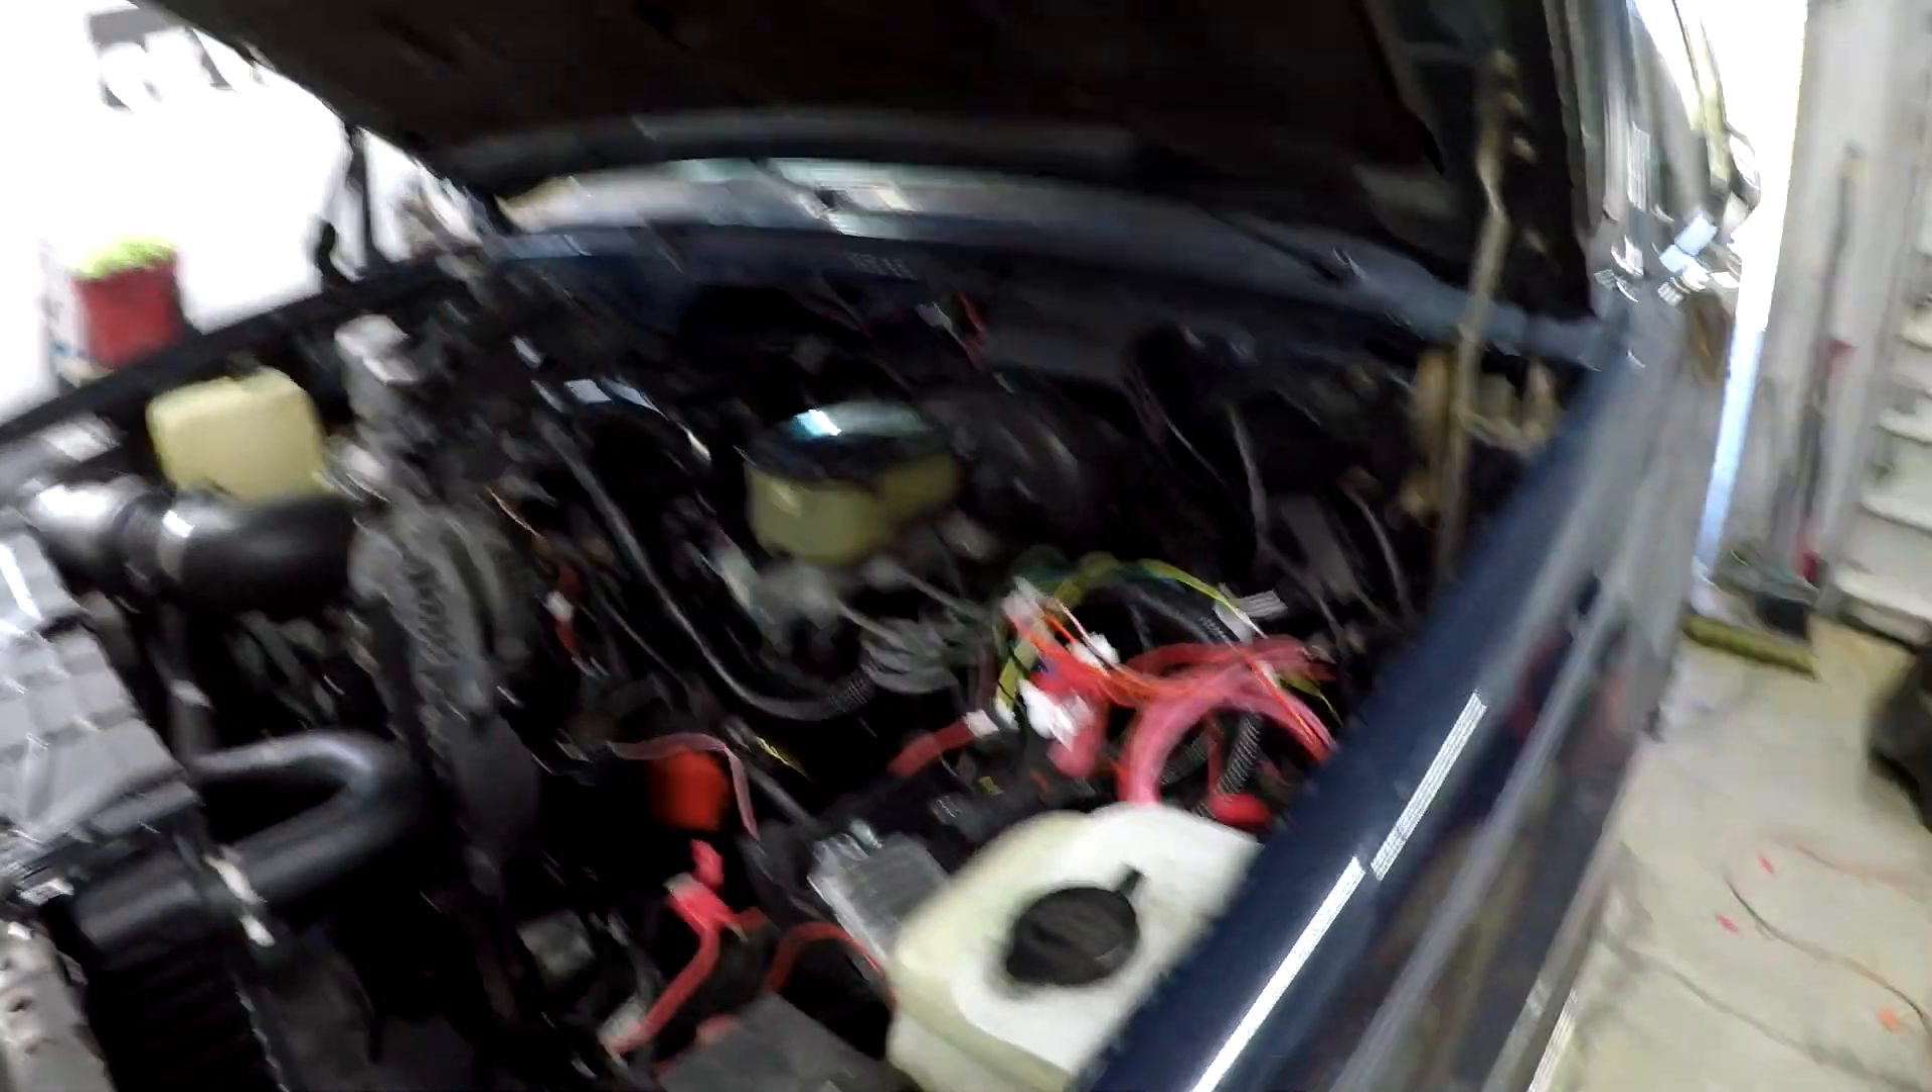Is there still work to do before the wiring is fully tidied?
Yes.